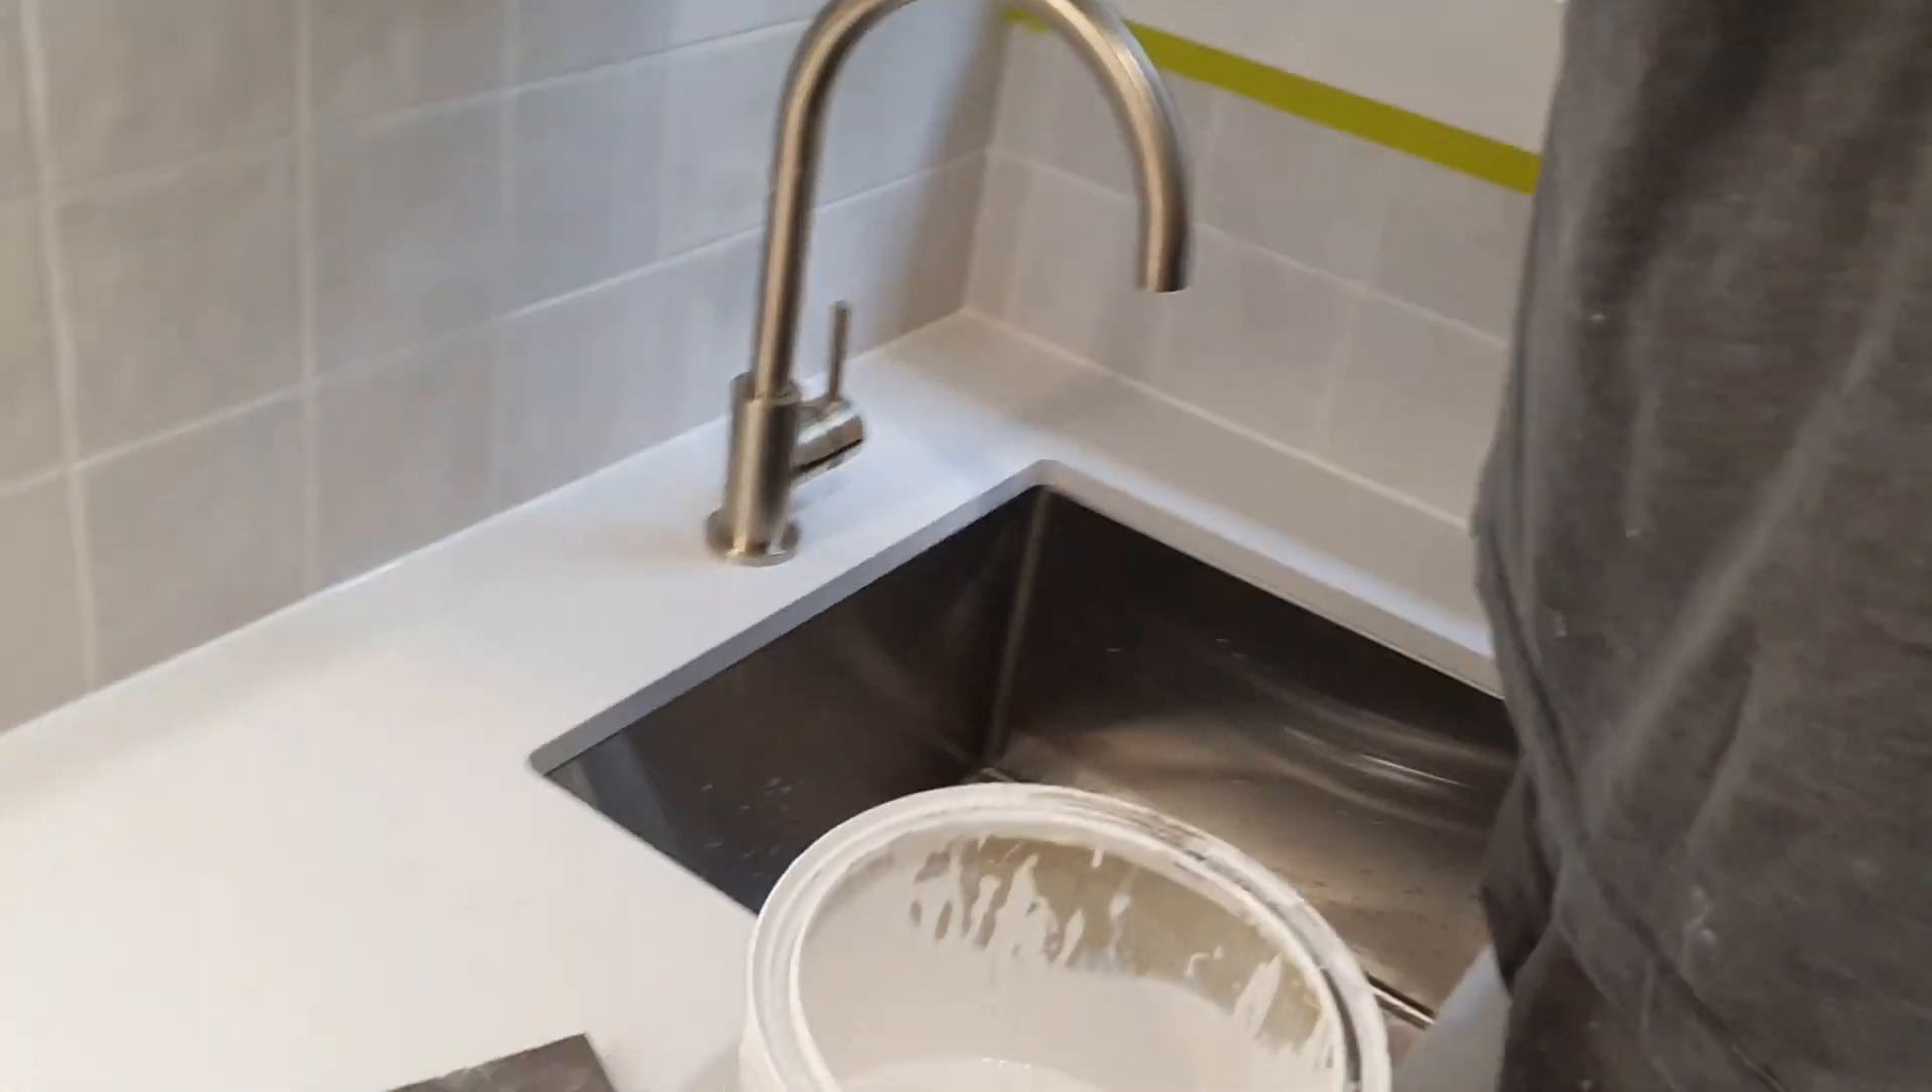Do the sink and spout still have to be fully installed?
No.